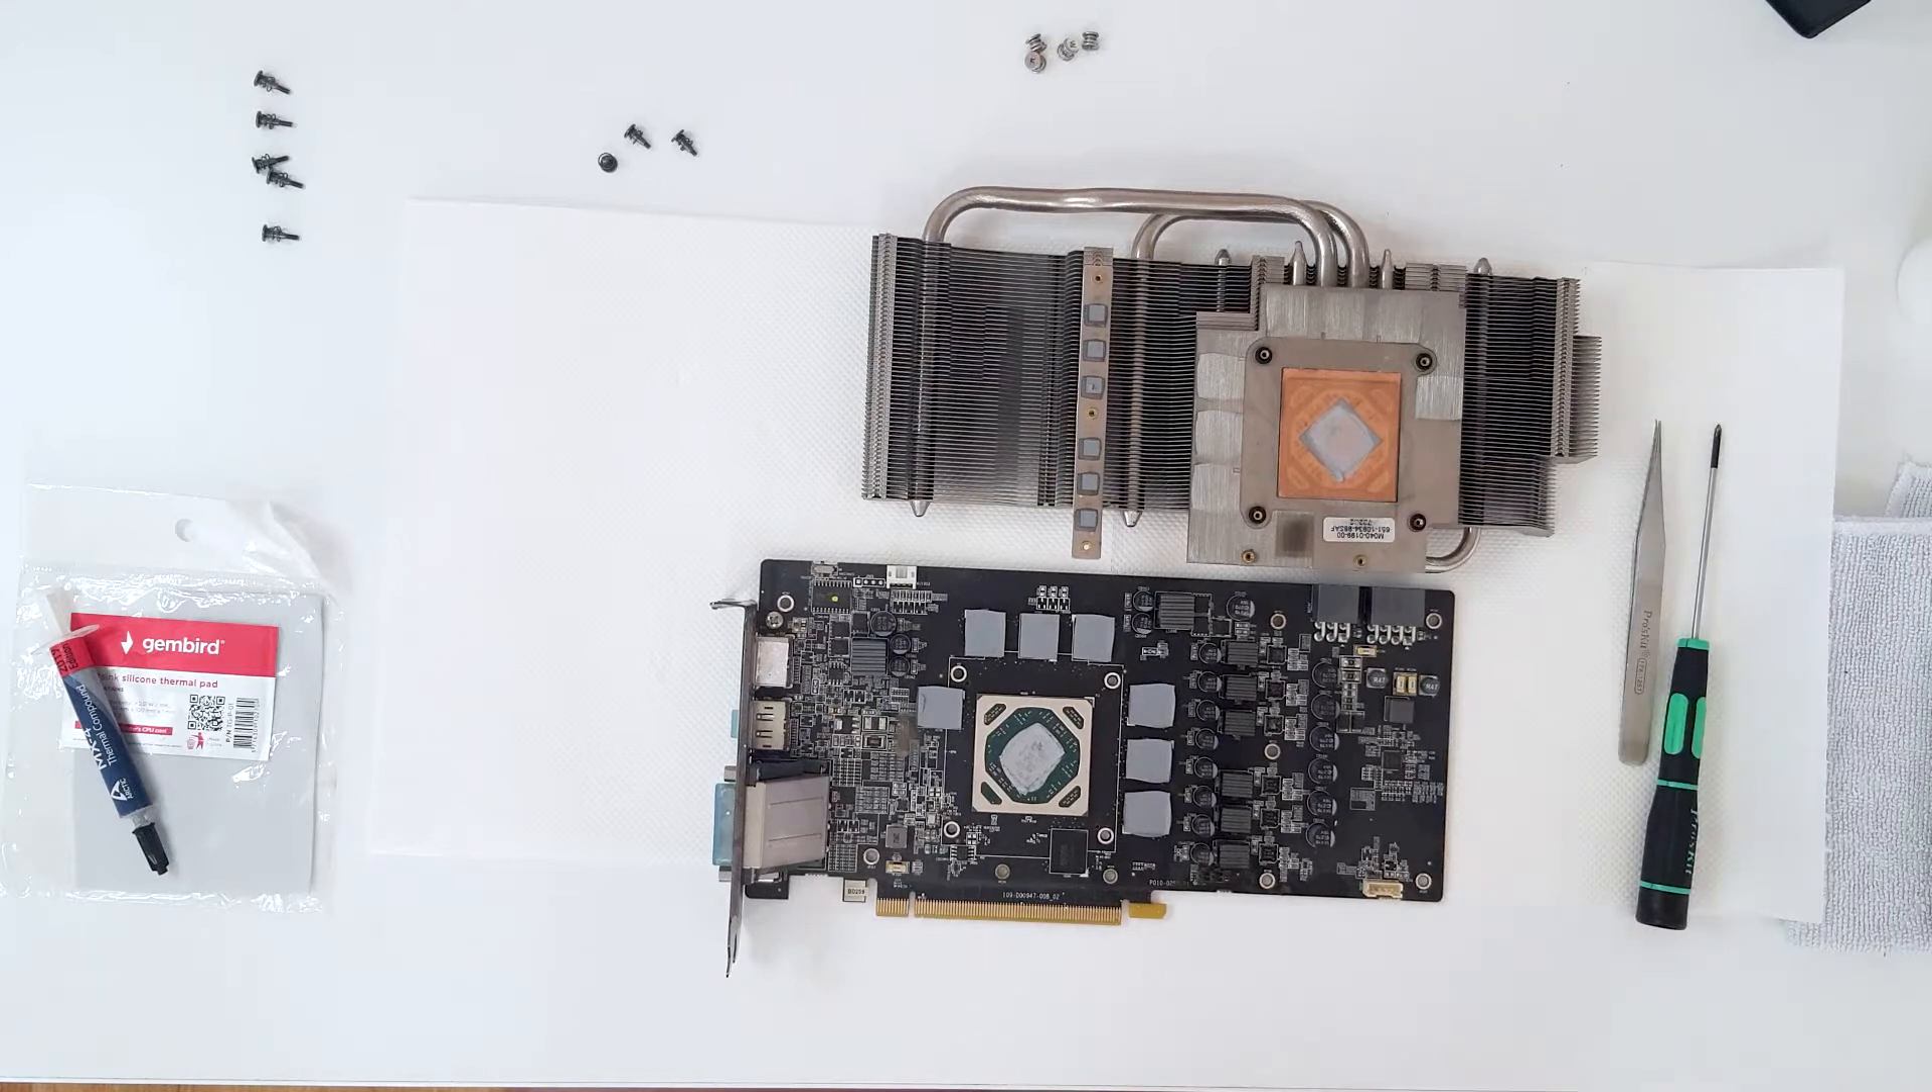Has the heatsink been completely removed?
Yes.